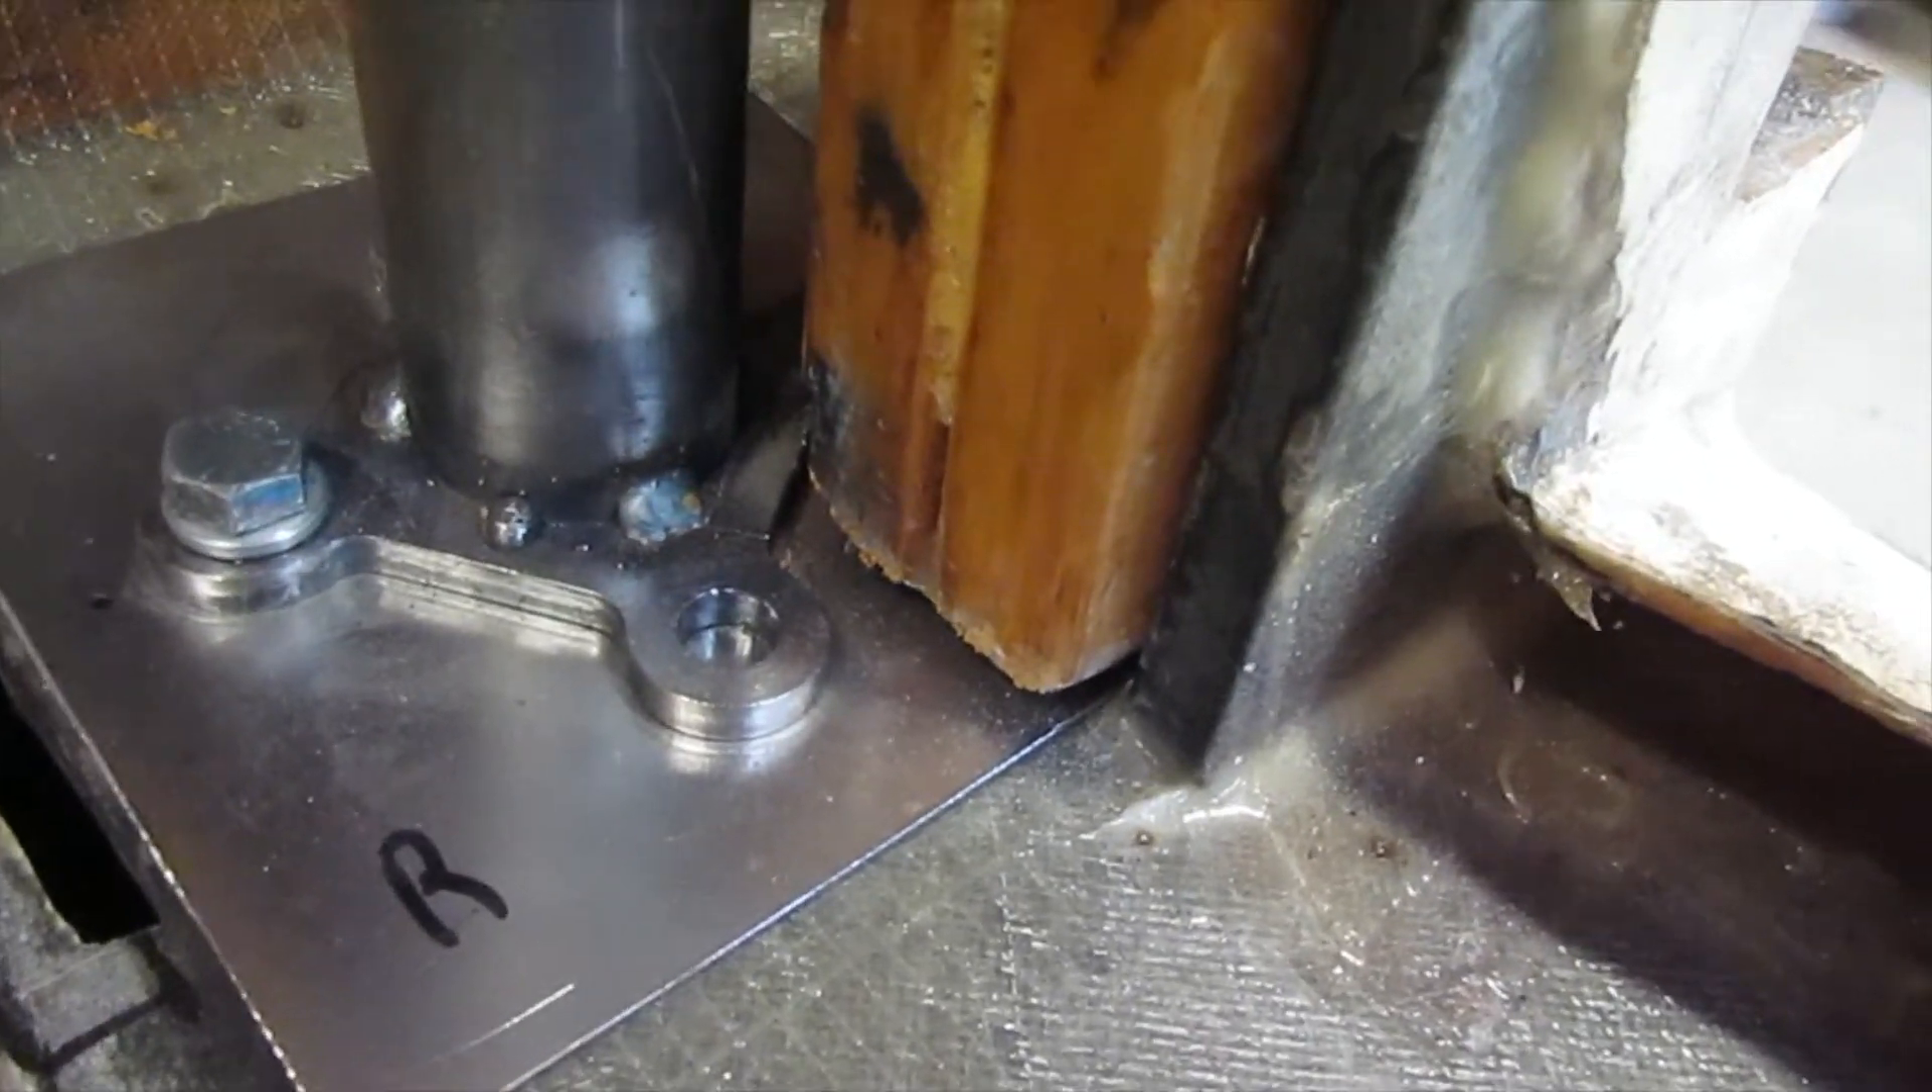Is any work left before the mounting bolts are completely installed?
Yes.